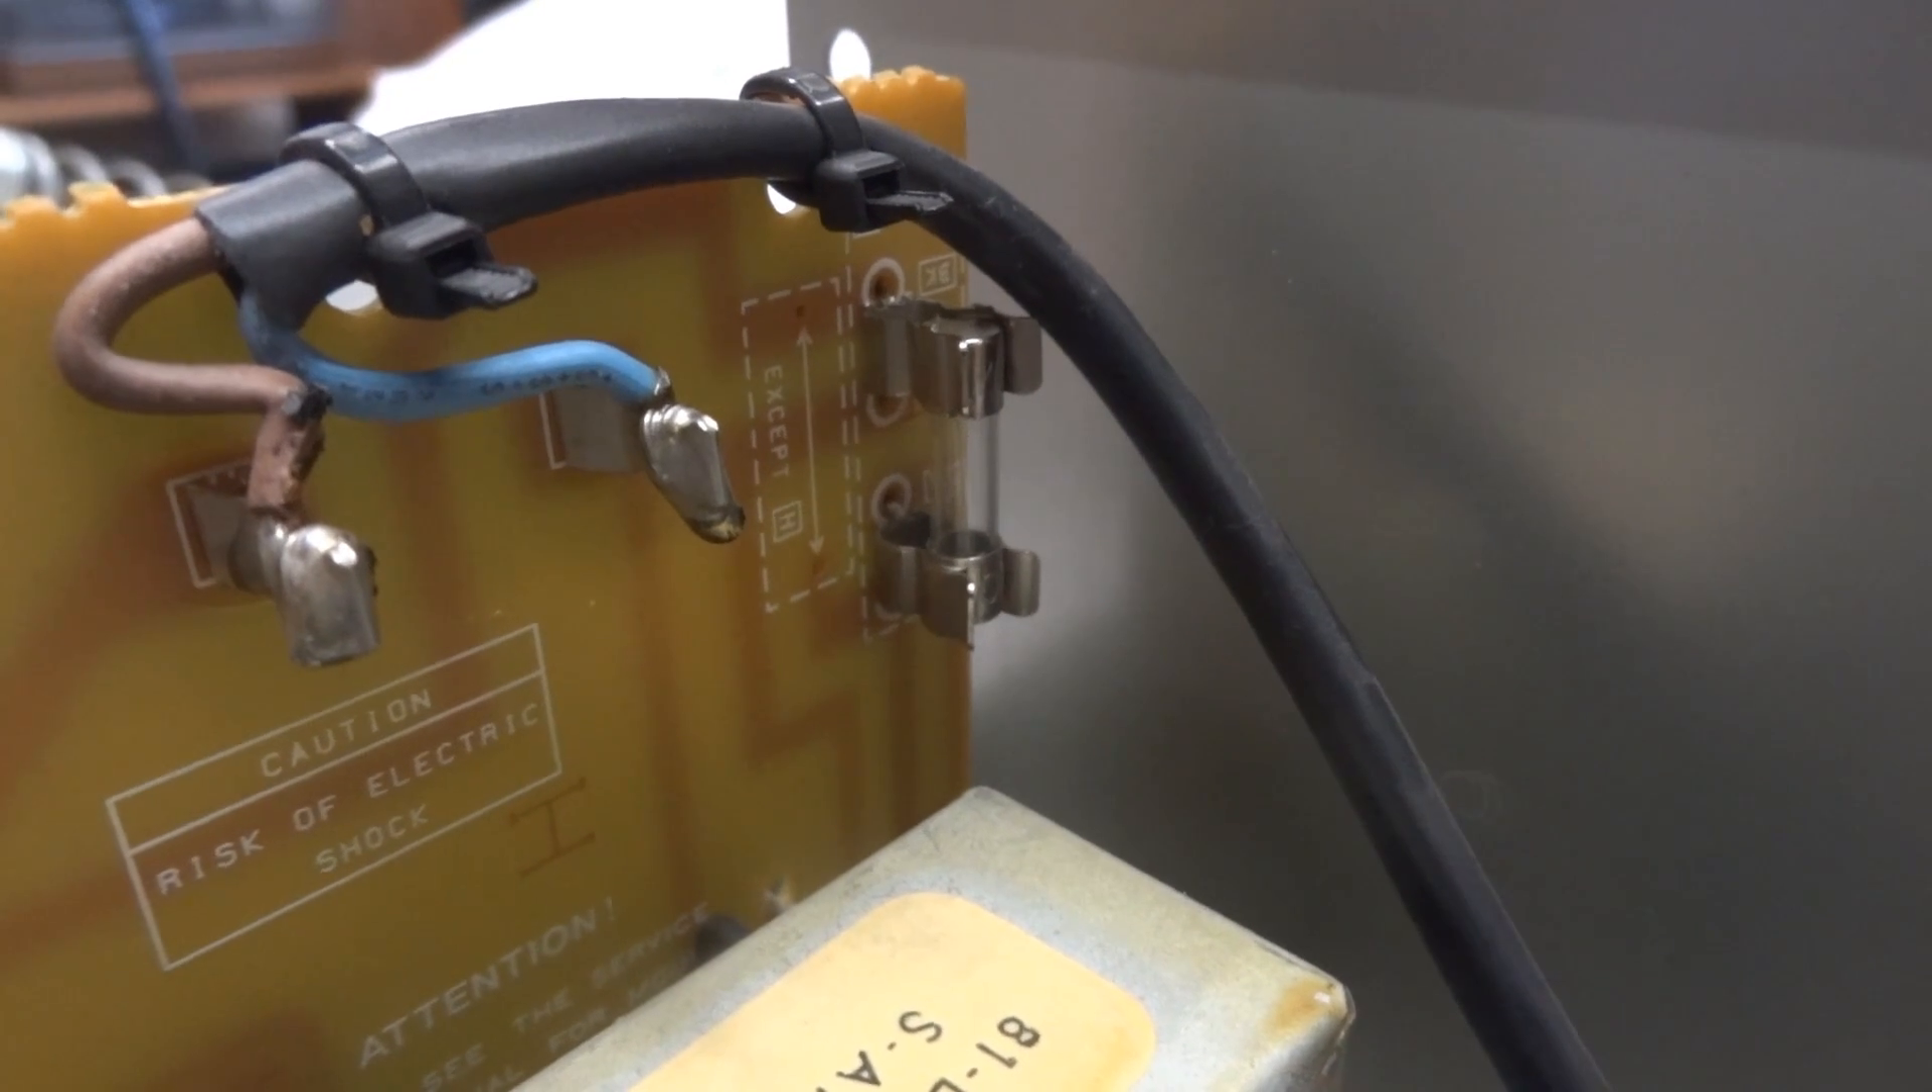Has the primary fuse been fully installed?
Yes.